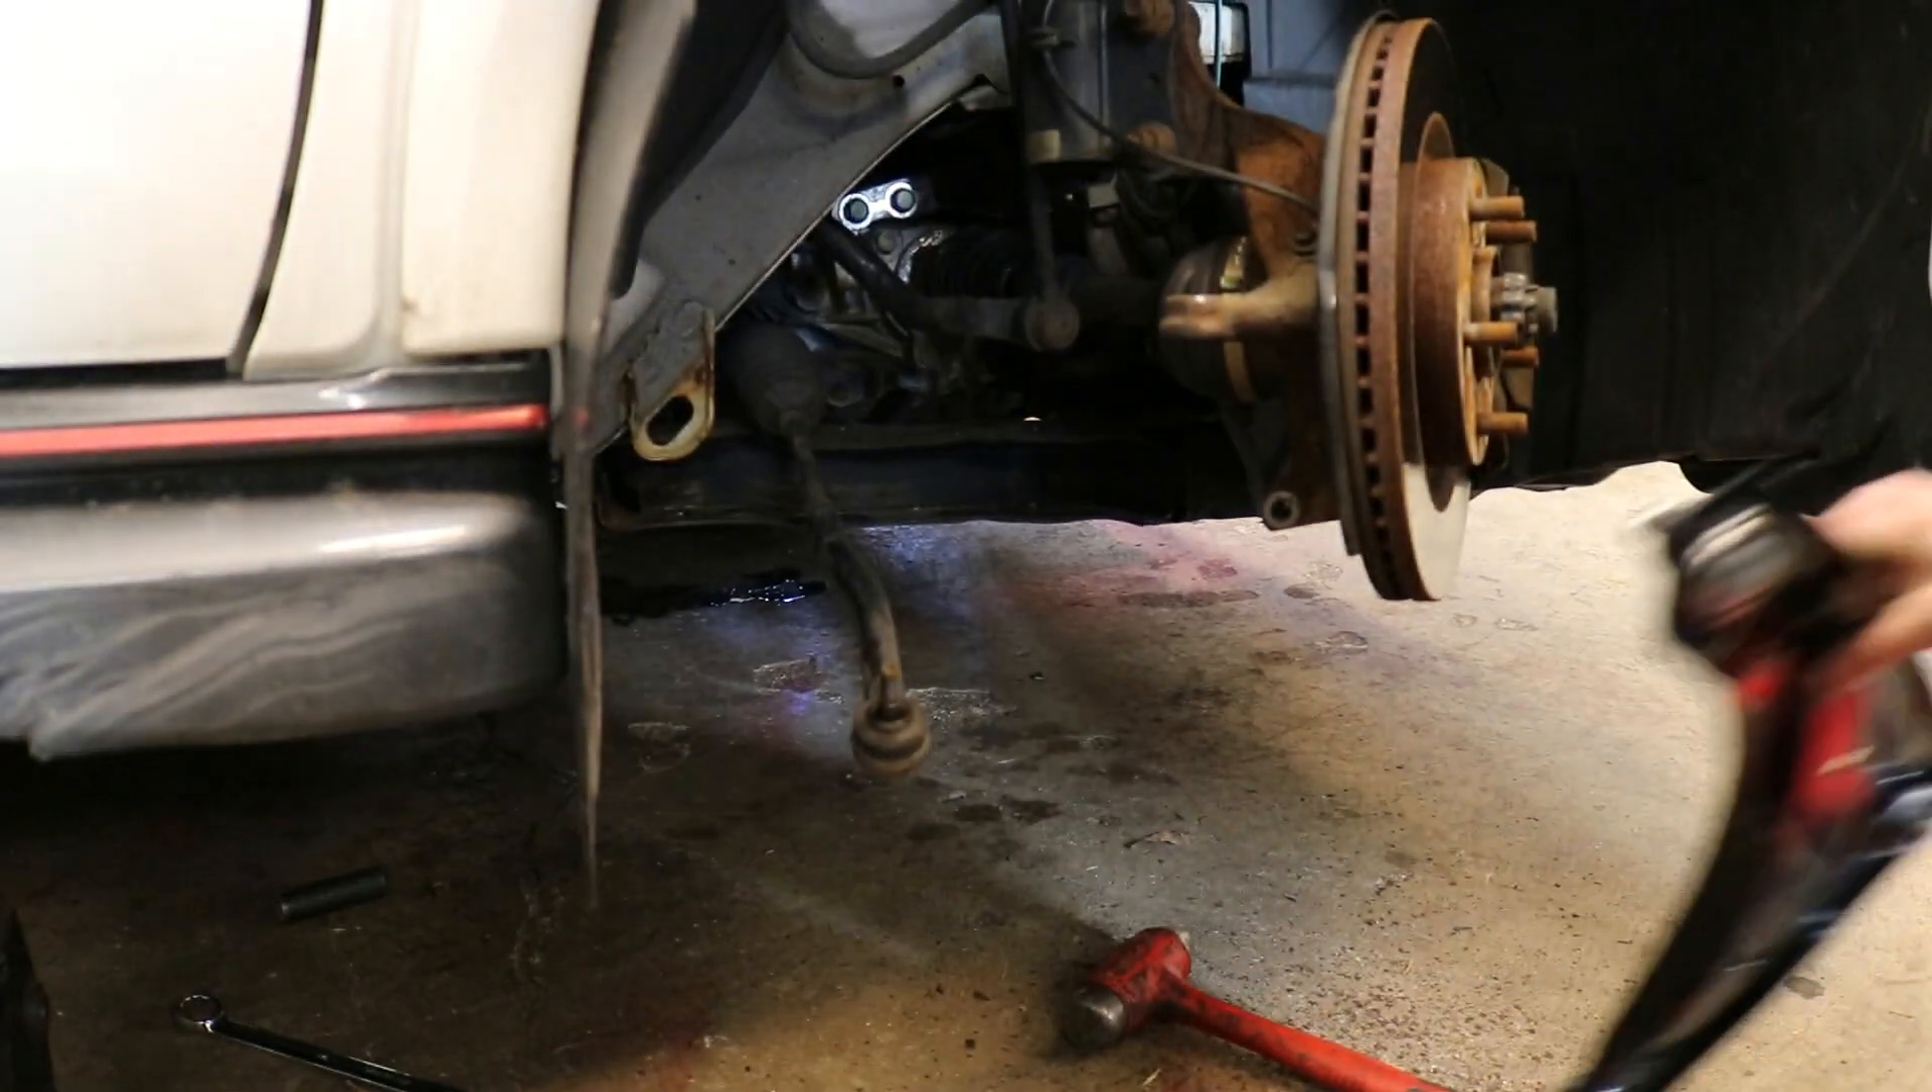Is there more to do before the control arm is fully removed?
No.